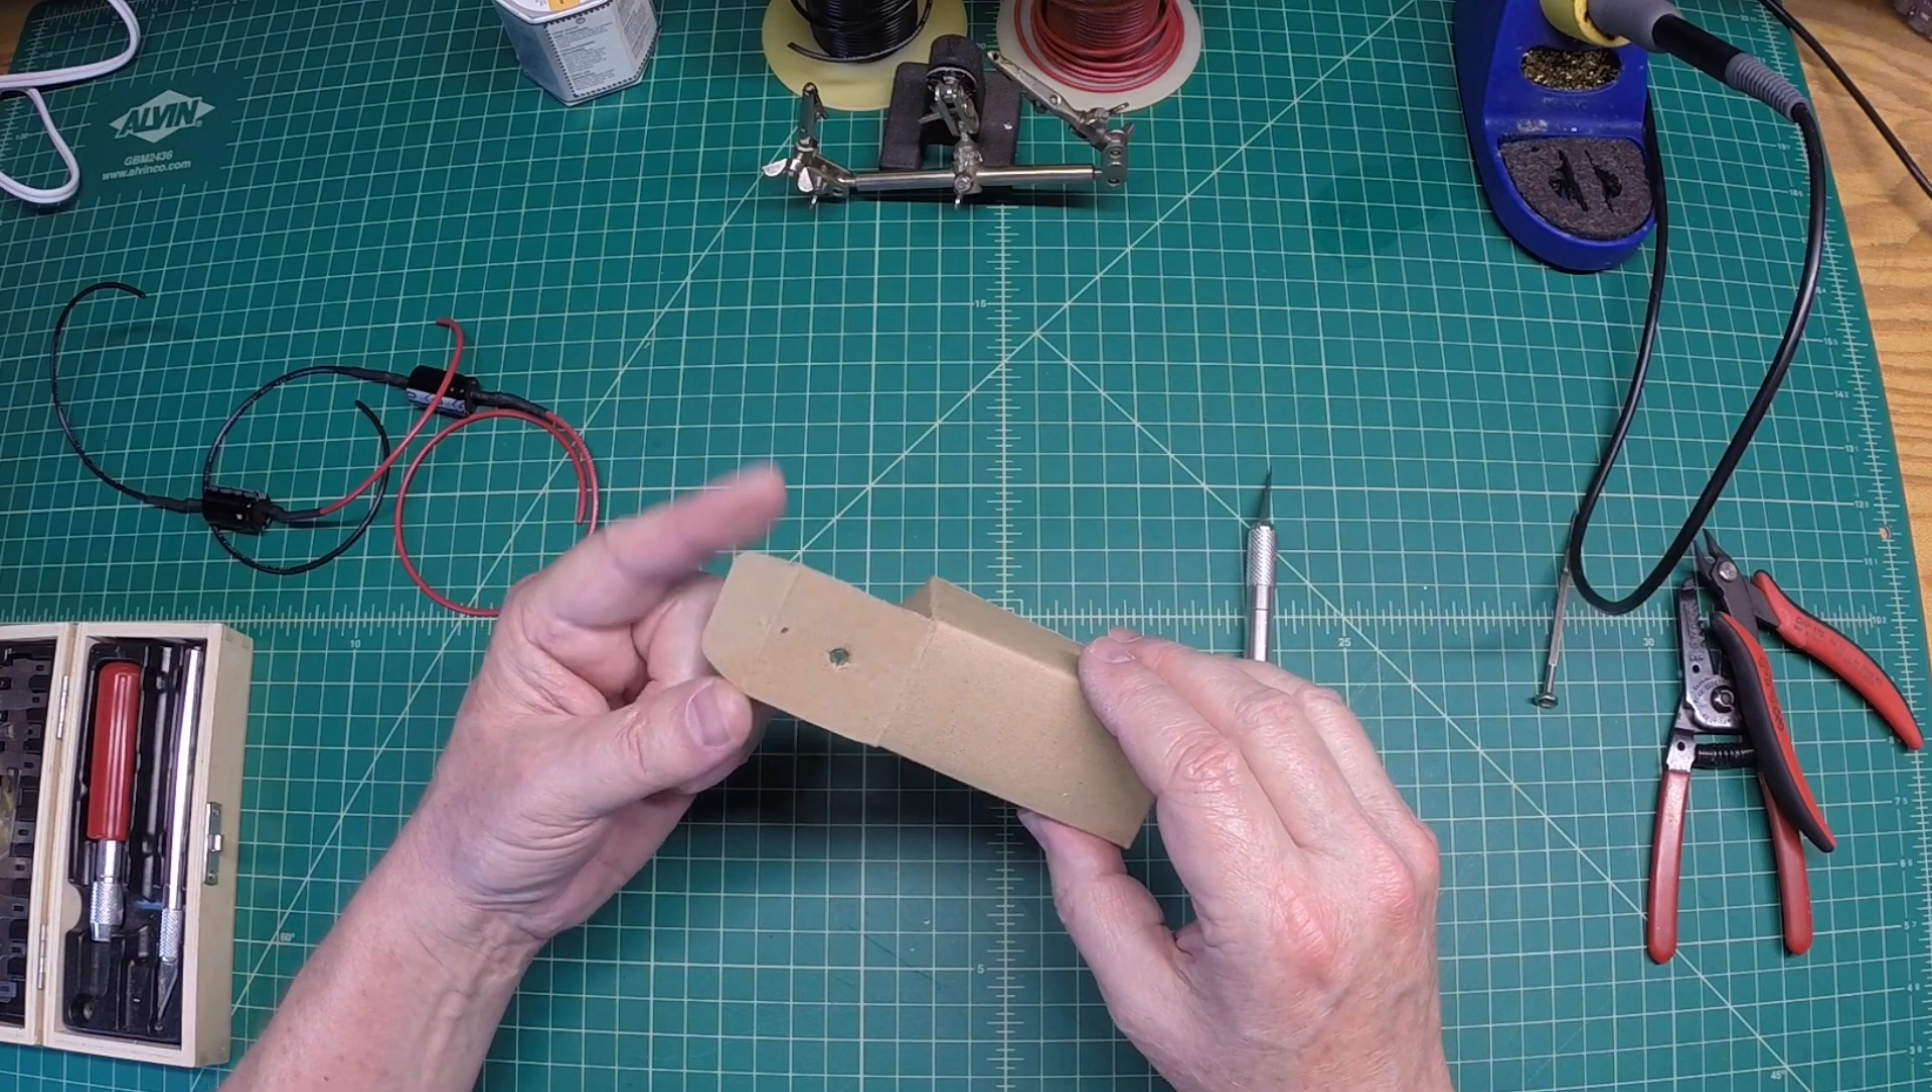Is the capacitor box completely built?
No.